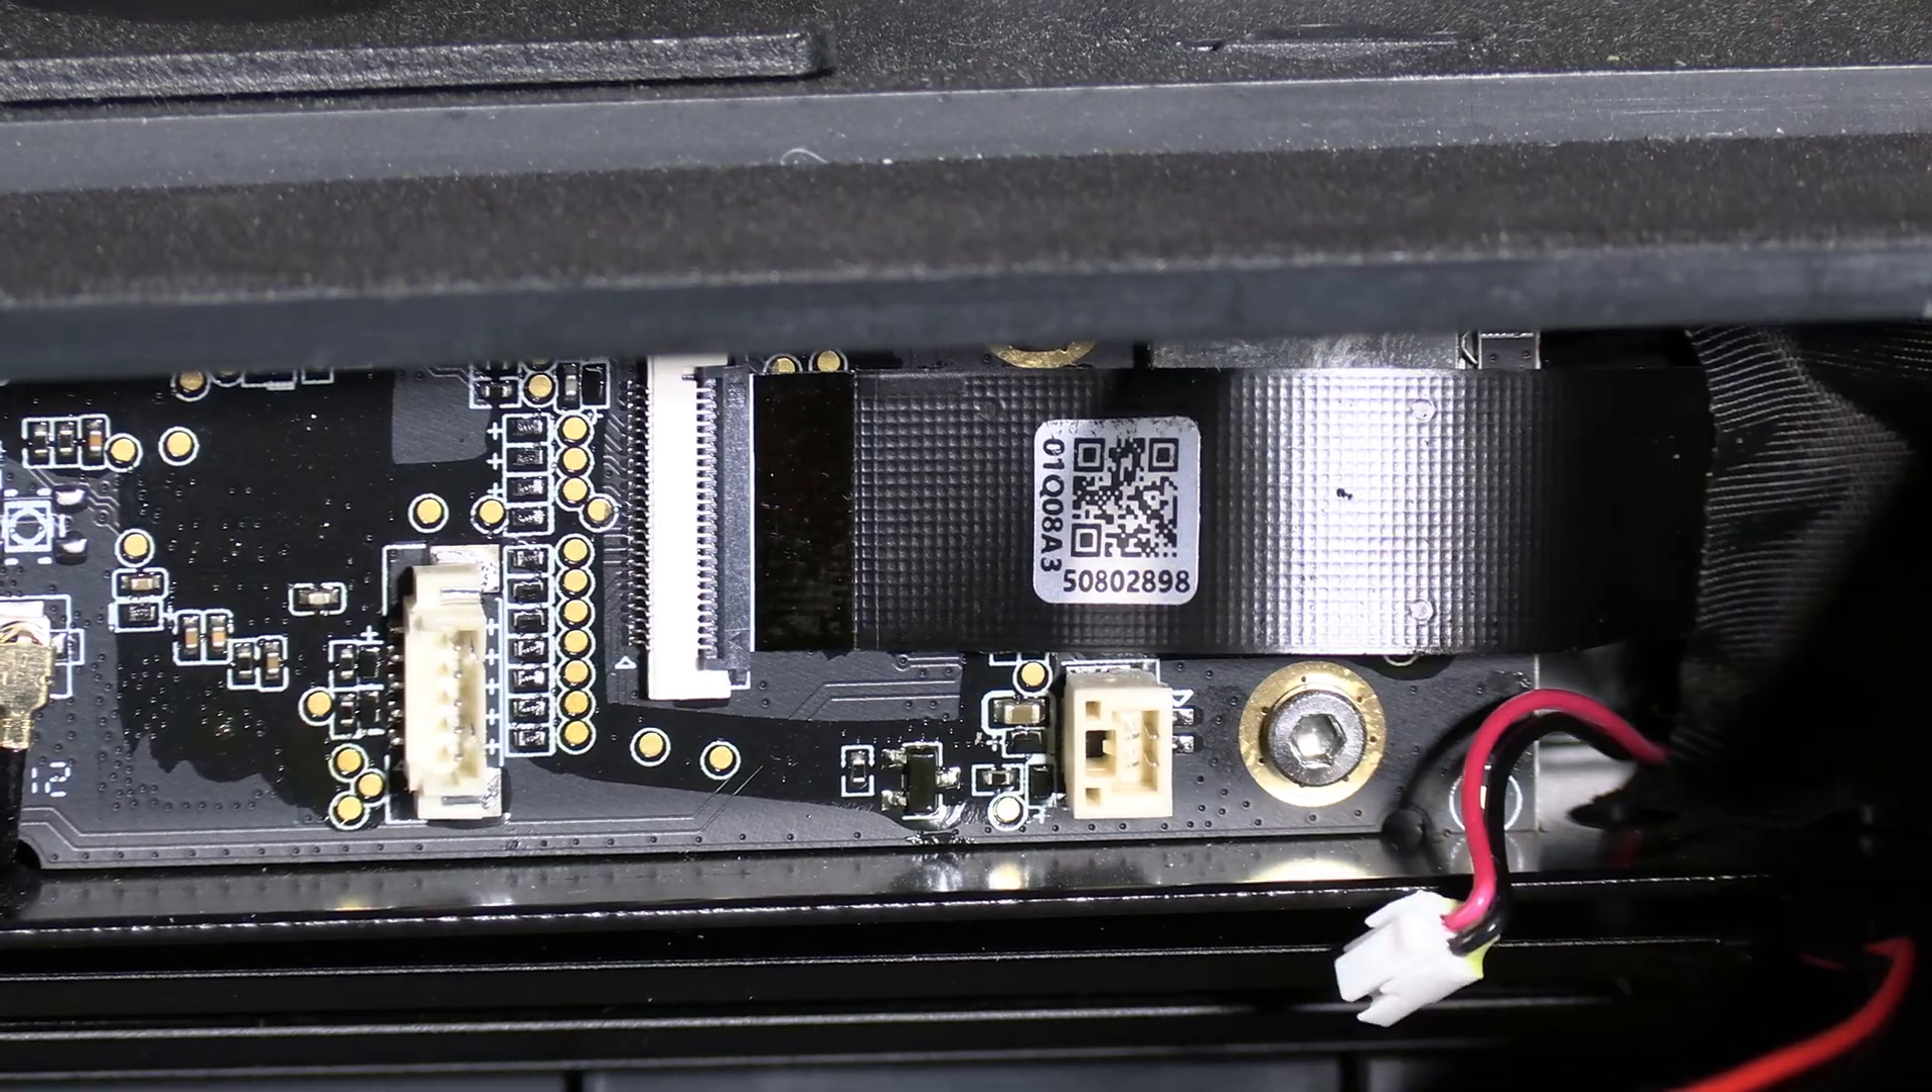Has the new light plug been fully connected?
No.